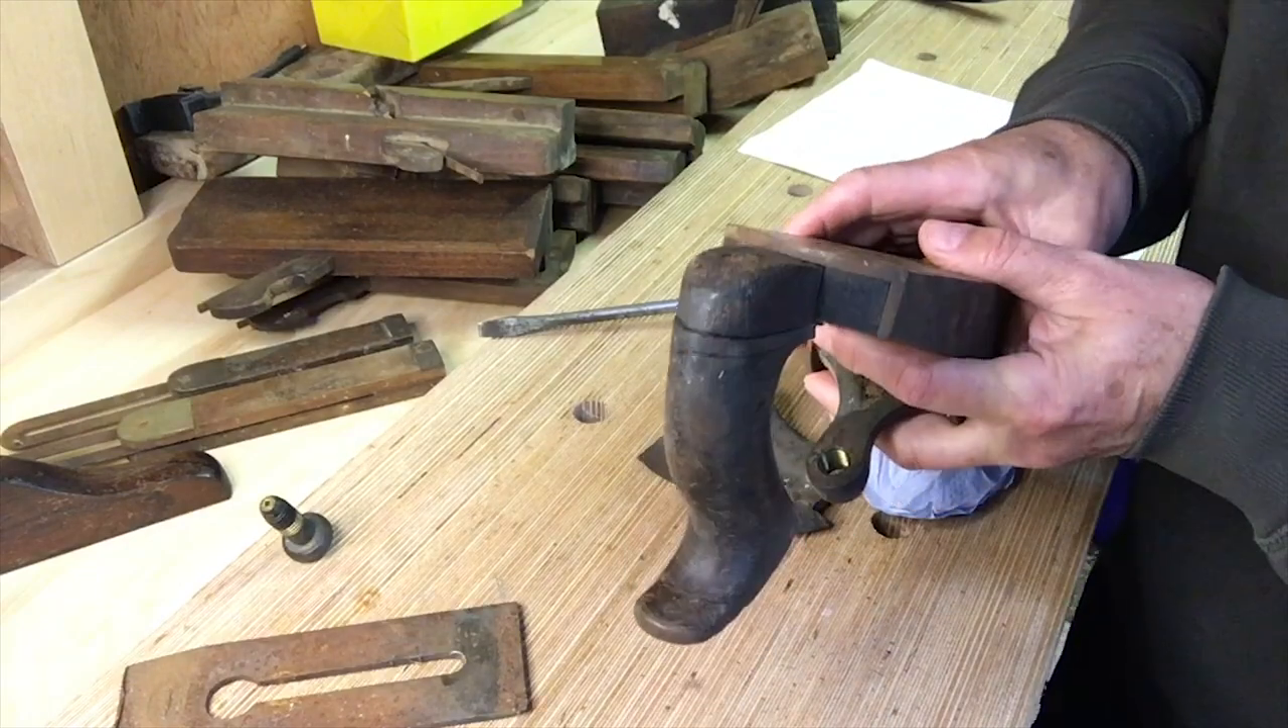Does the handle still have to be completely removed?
Yes.